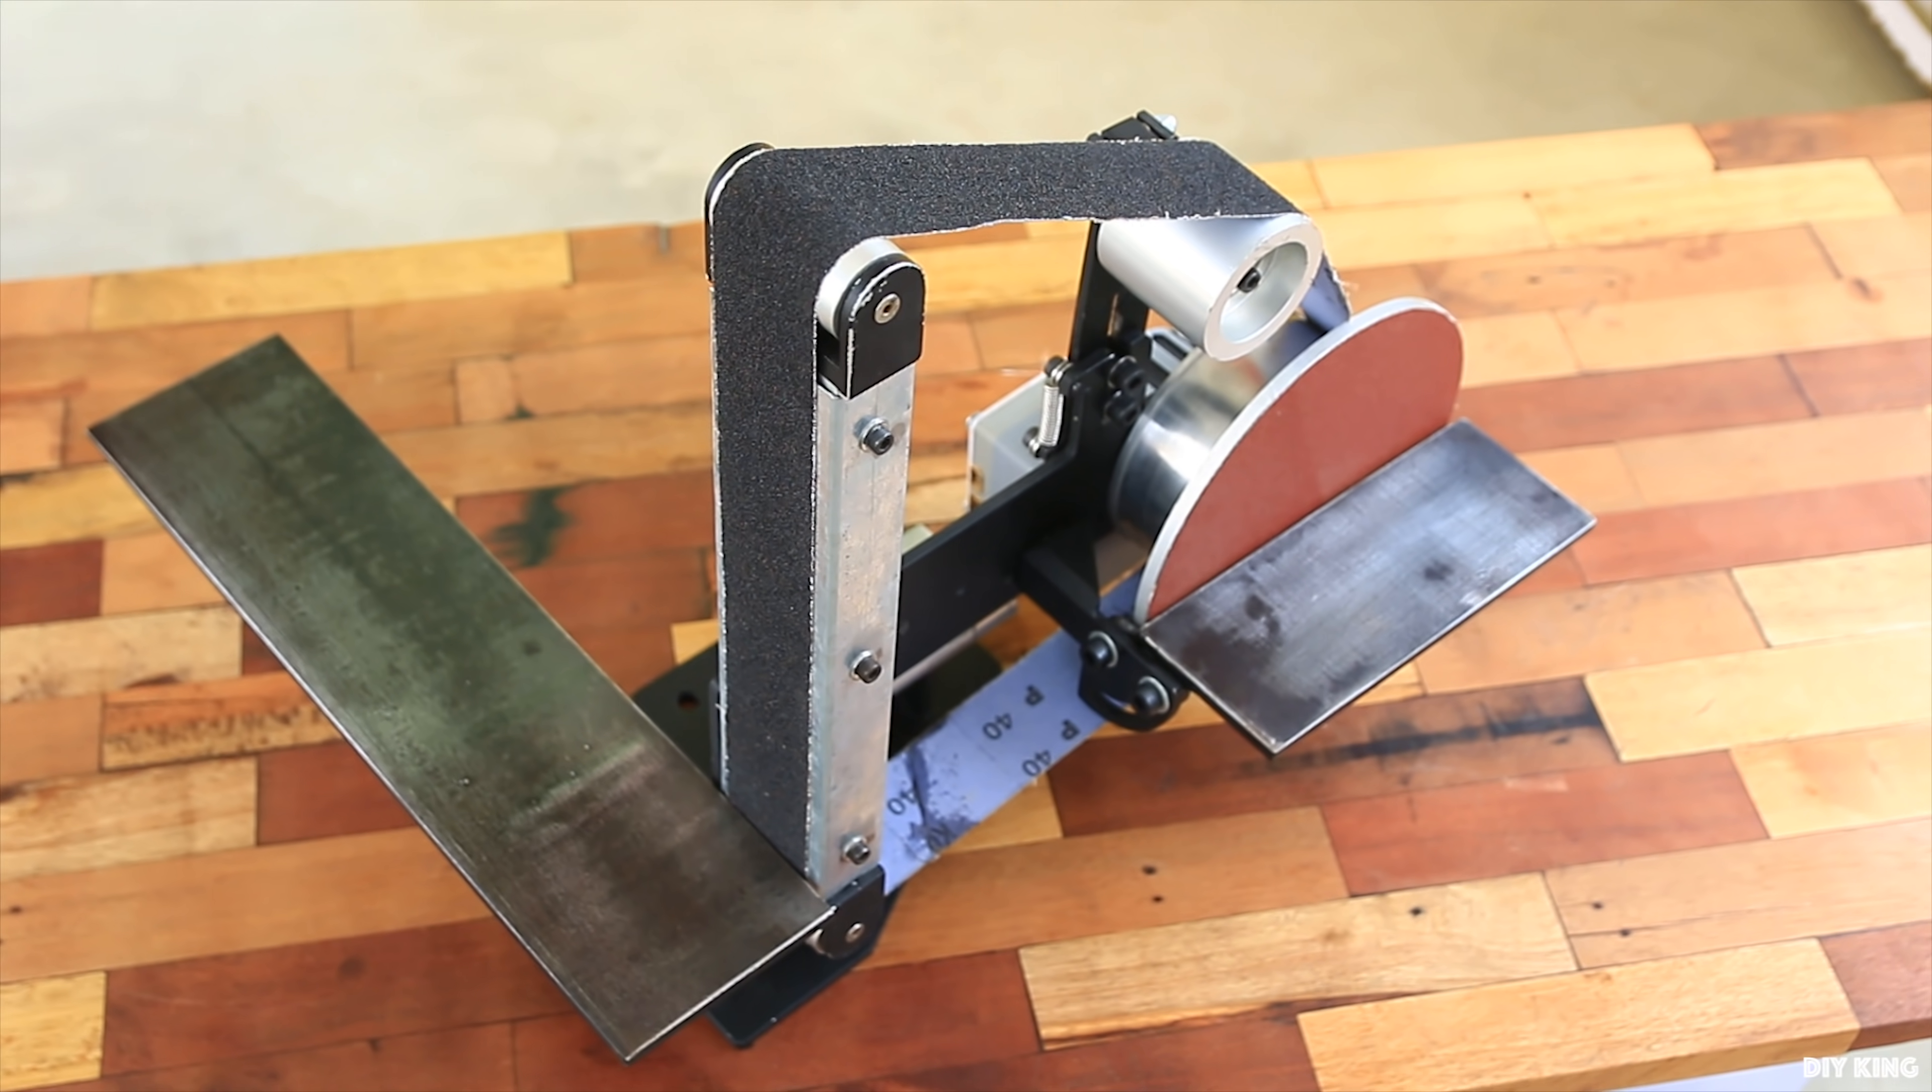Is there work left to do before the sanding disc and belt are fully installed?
No.